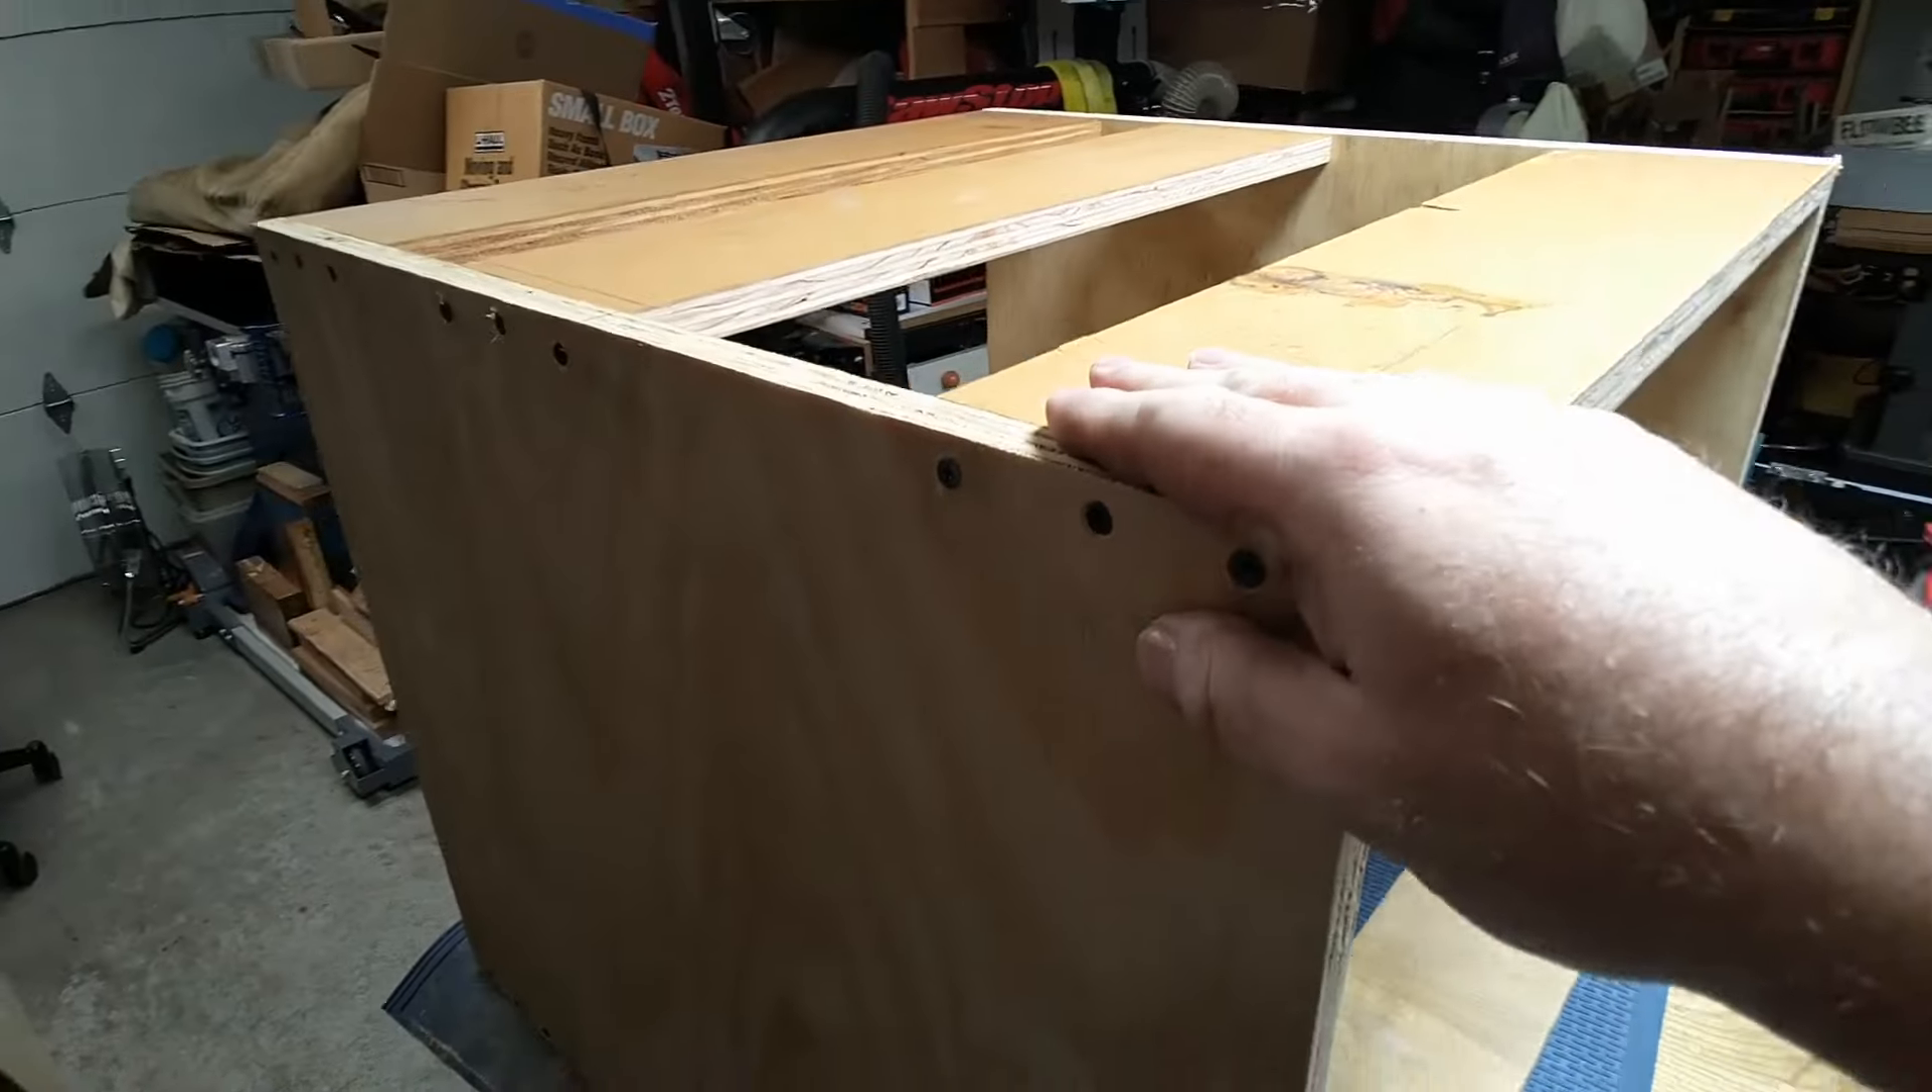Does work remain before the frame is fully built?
No.